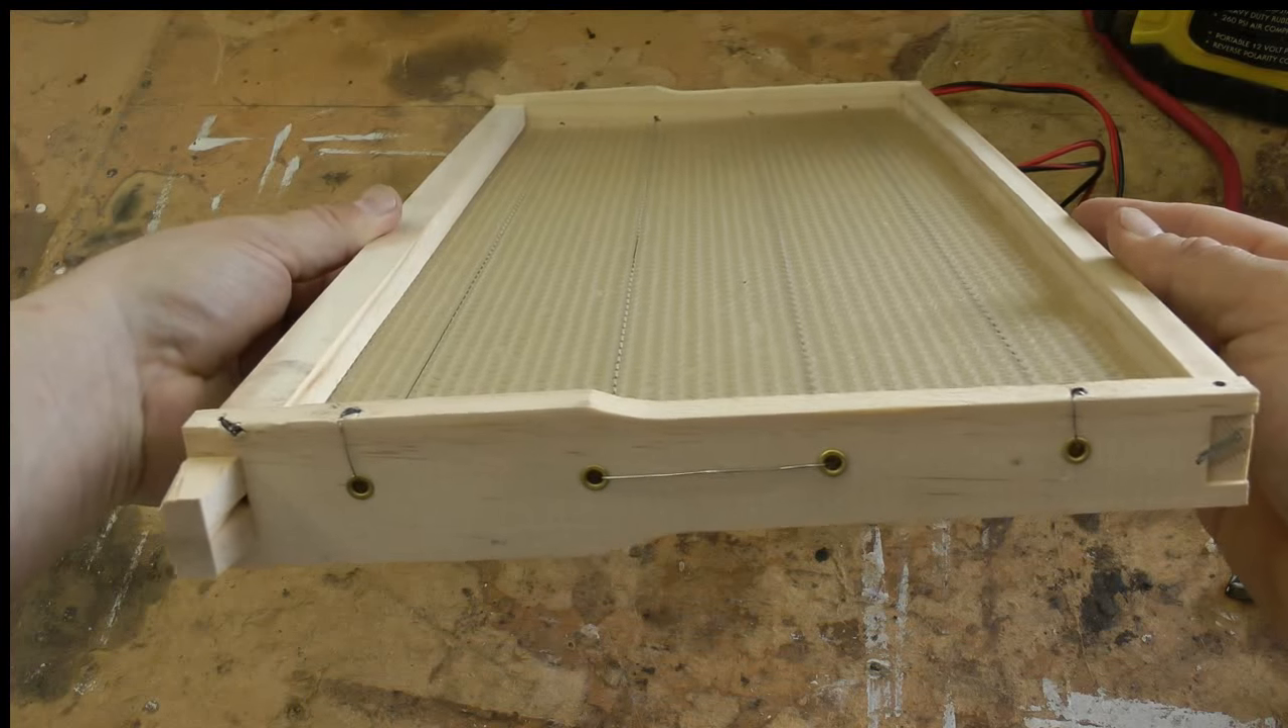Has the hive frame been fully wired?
Yes.